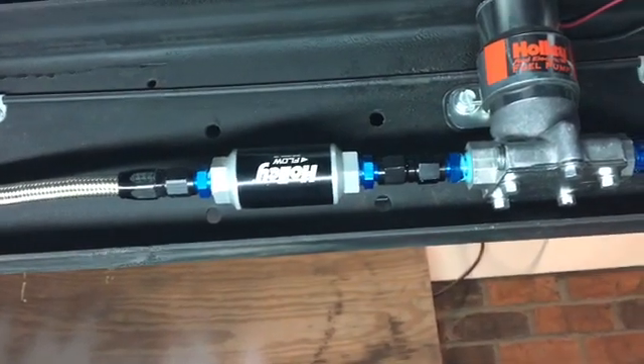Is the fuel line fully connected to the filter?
Yes.